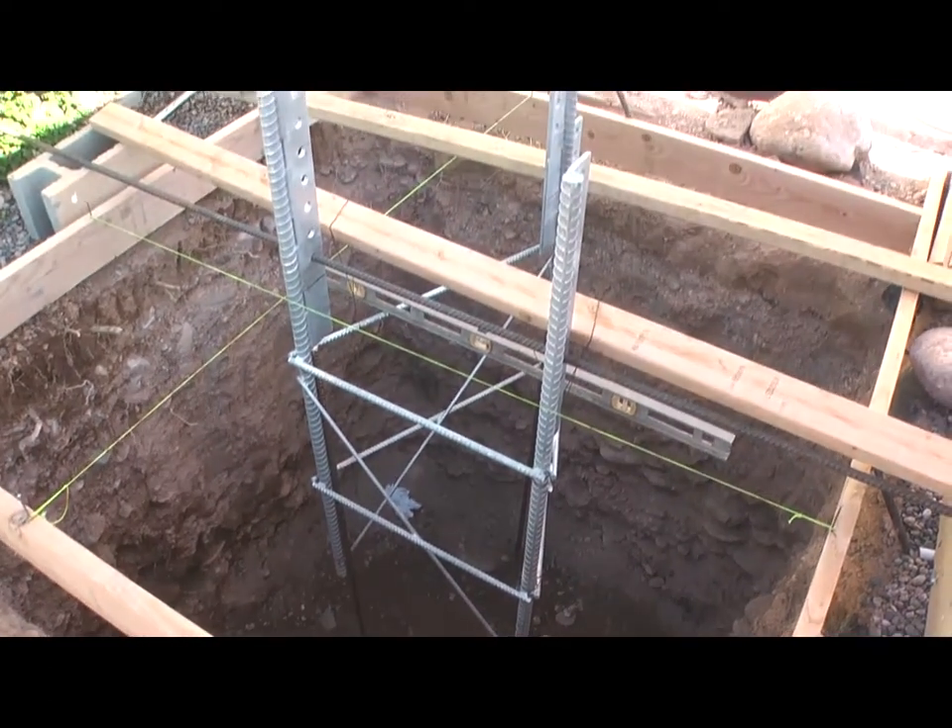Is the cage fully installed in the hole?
Yes.